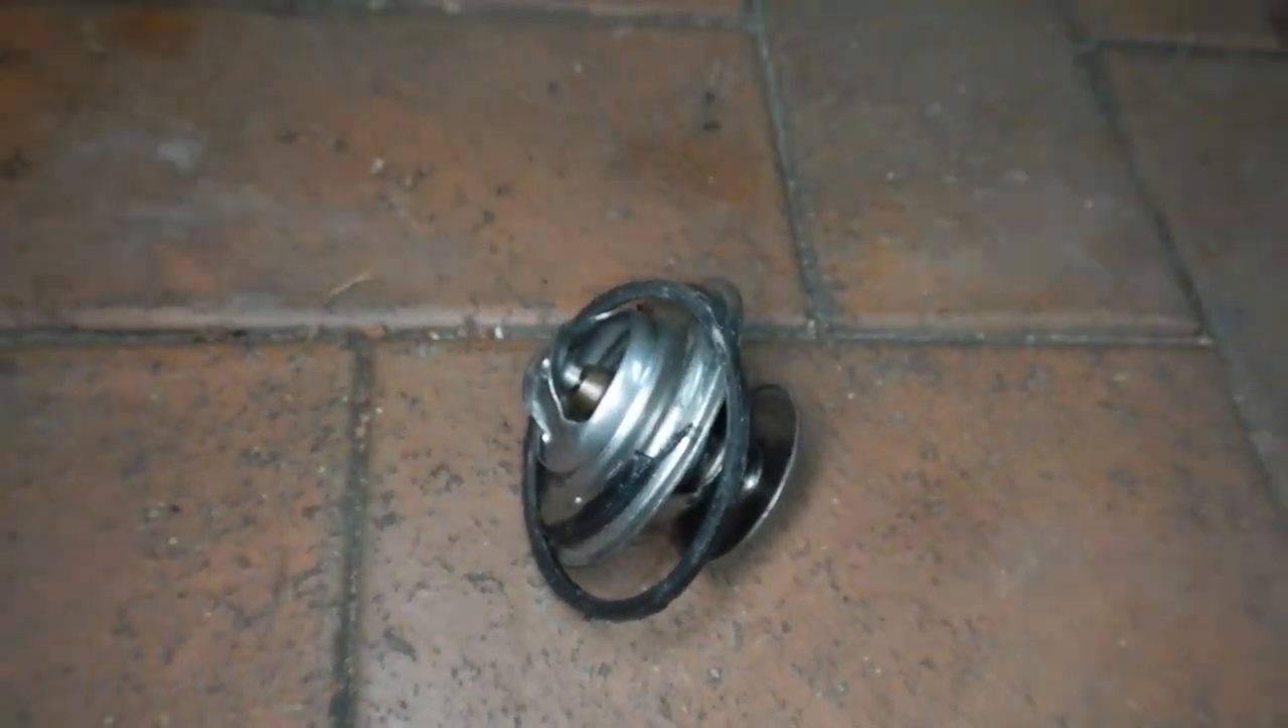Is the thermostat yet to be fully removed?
No.